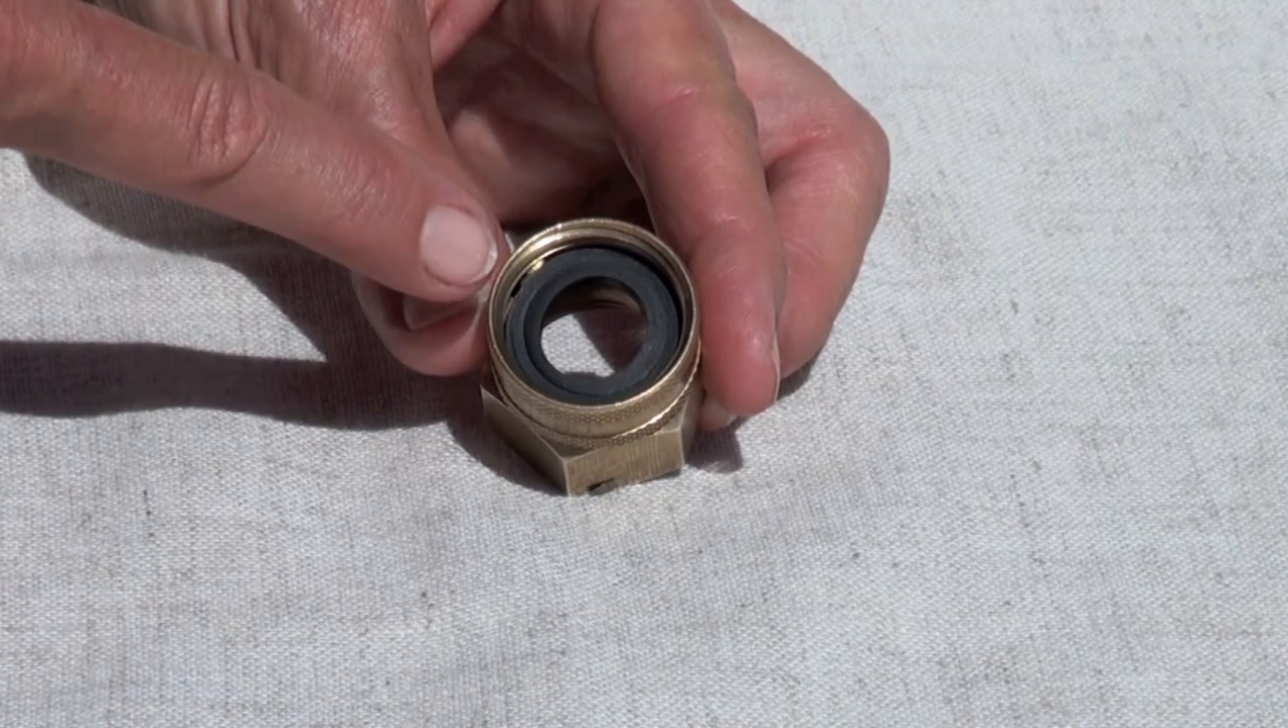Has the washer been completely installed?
Yes.